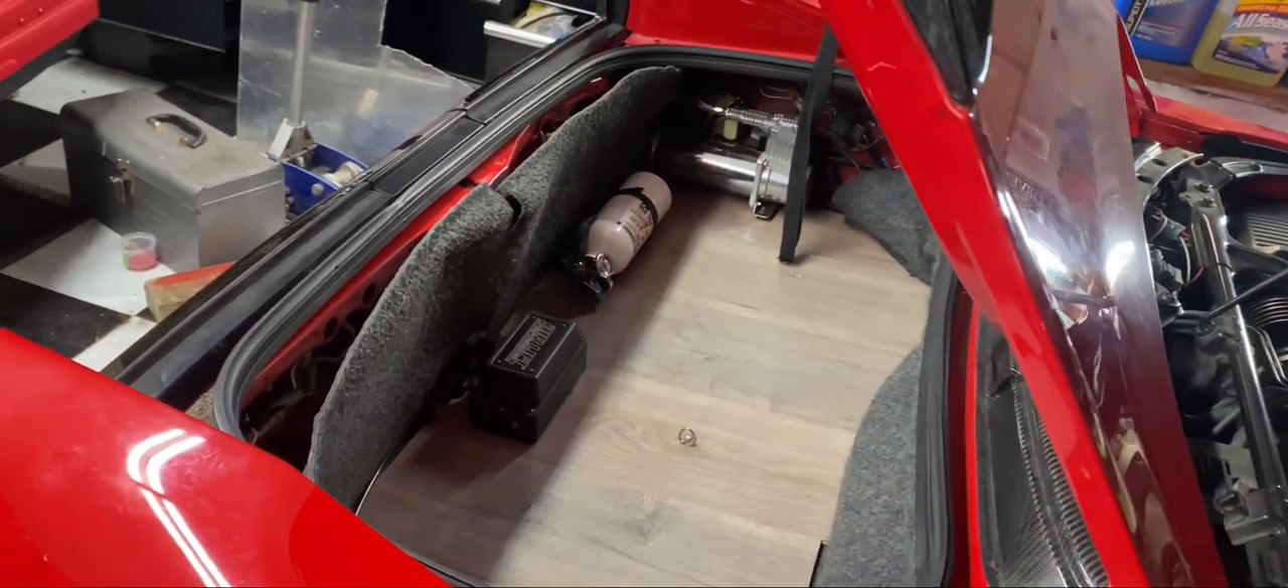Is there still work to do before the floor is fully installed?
No.